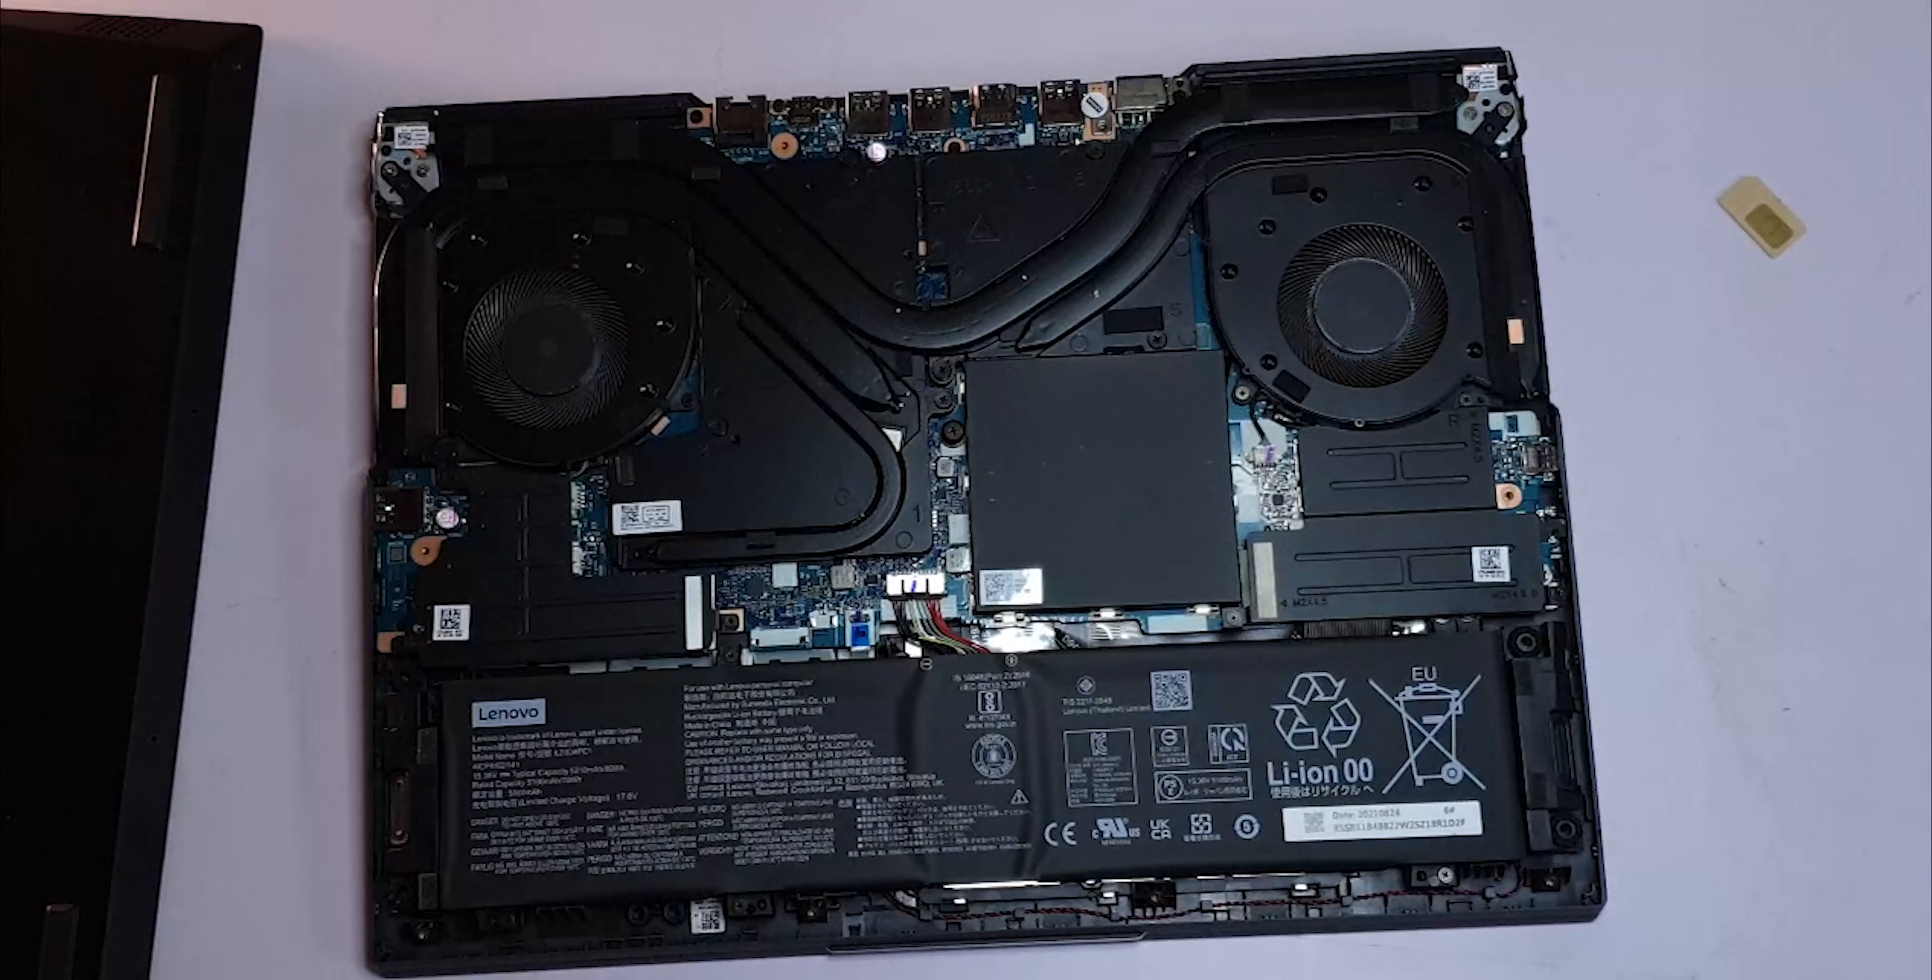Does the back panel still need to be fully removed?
No.